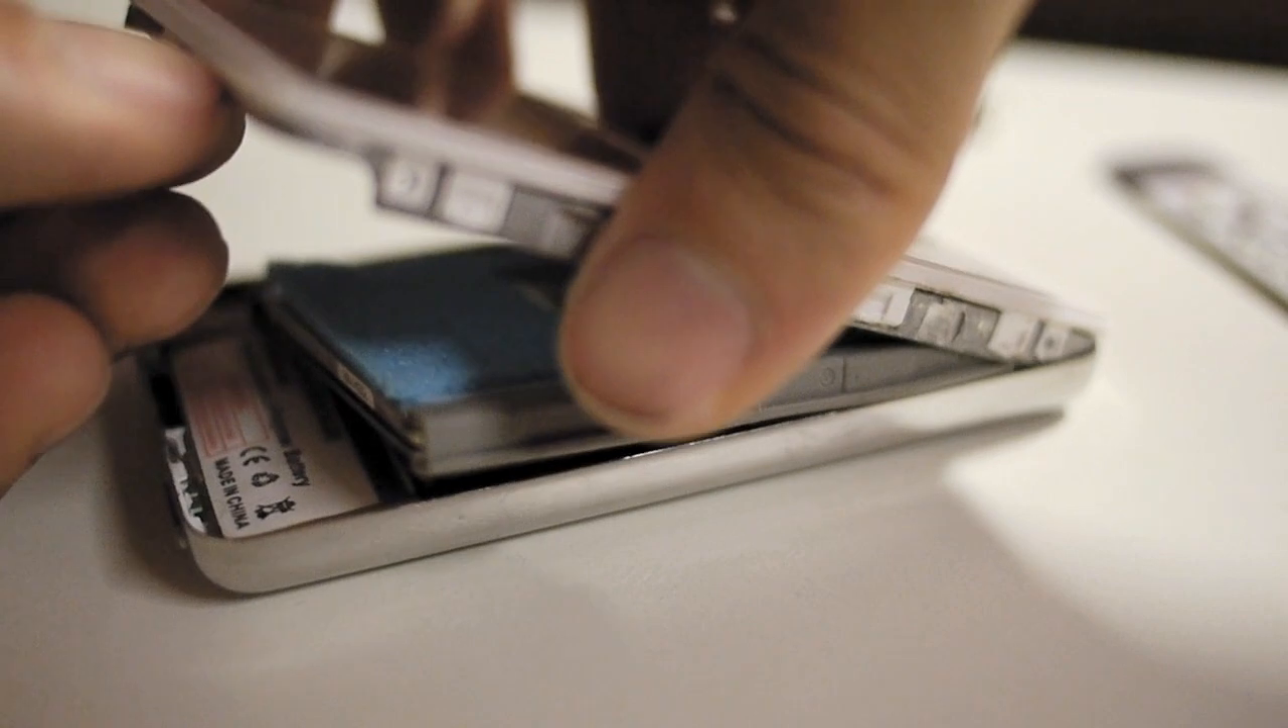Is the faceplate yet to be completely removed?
Yes.